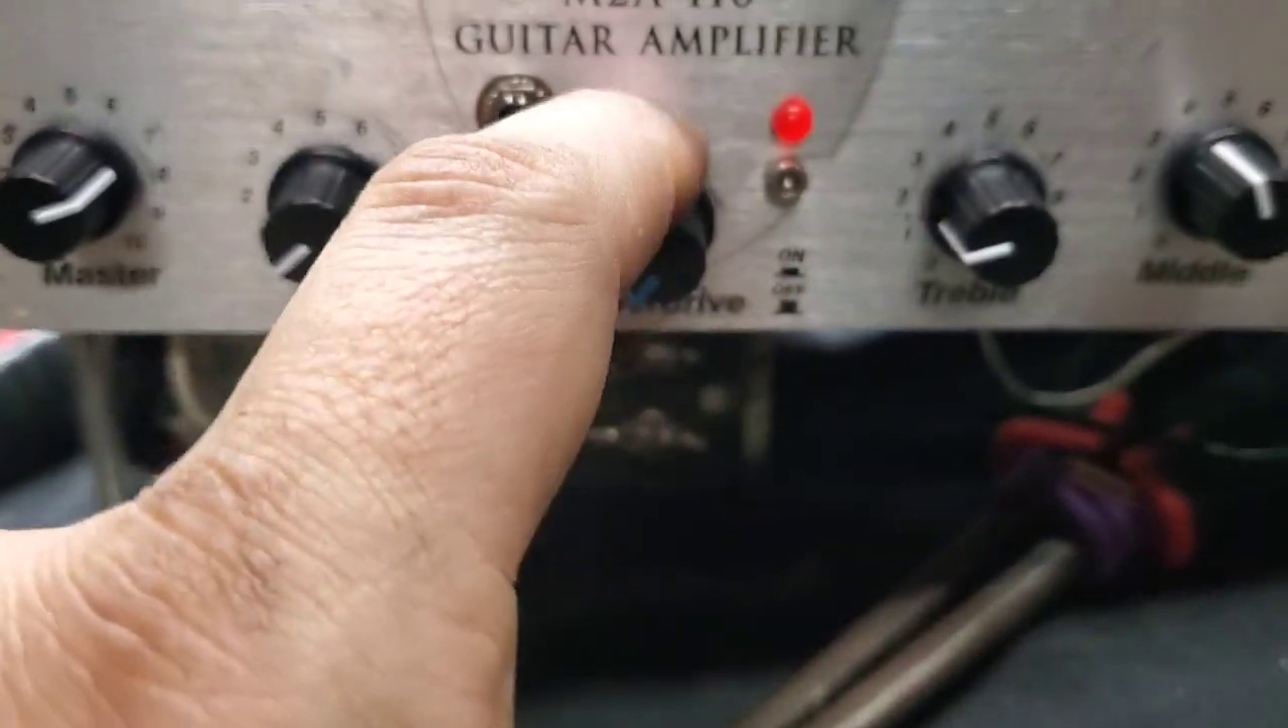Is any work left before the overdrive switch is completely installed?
No.